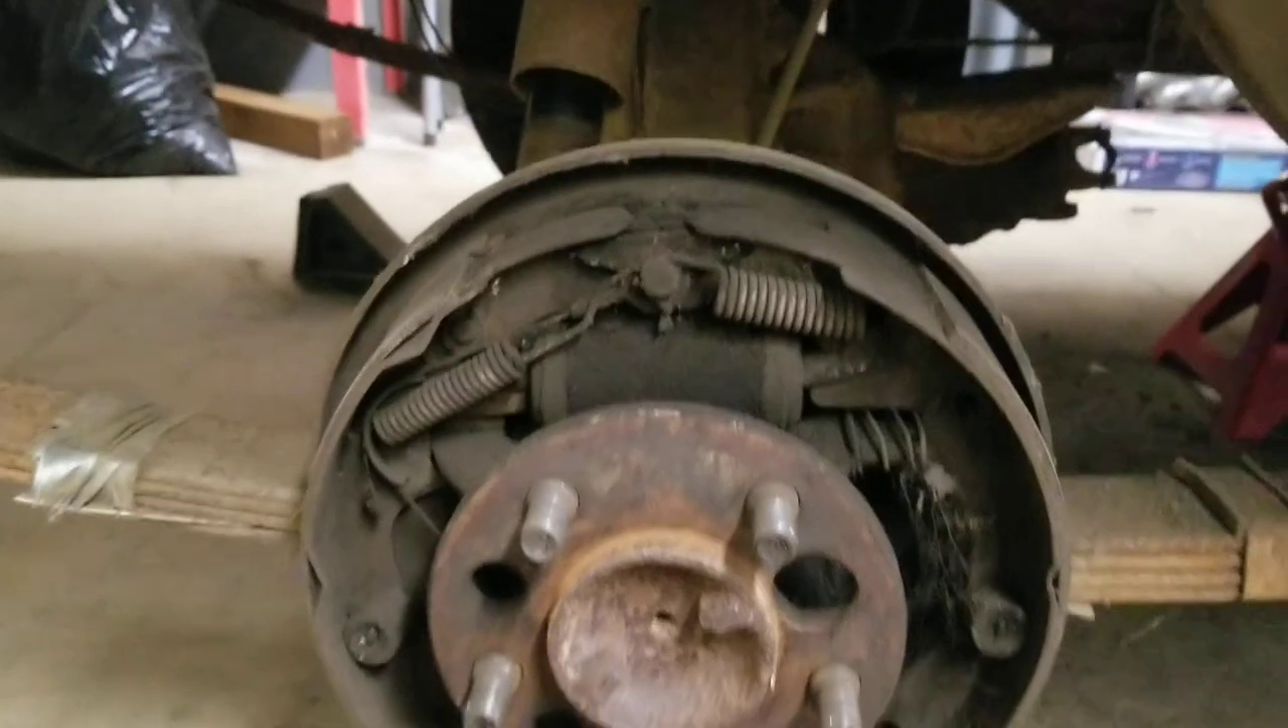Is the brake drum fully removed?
Yes.